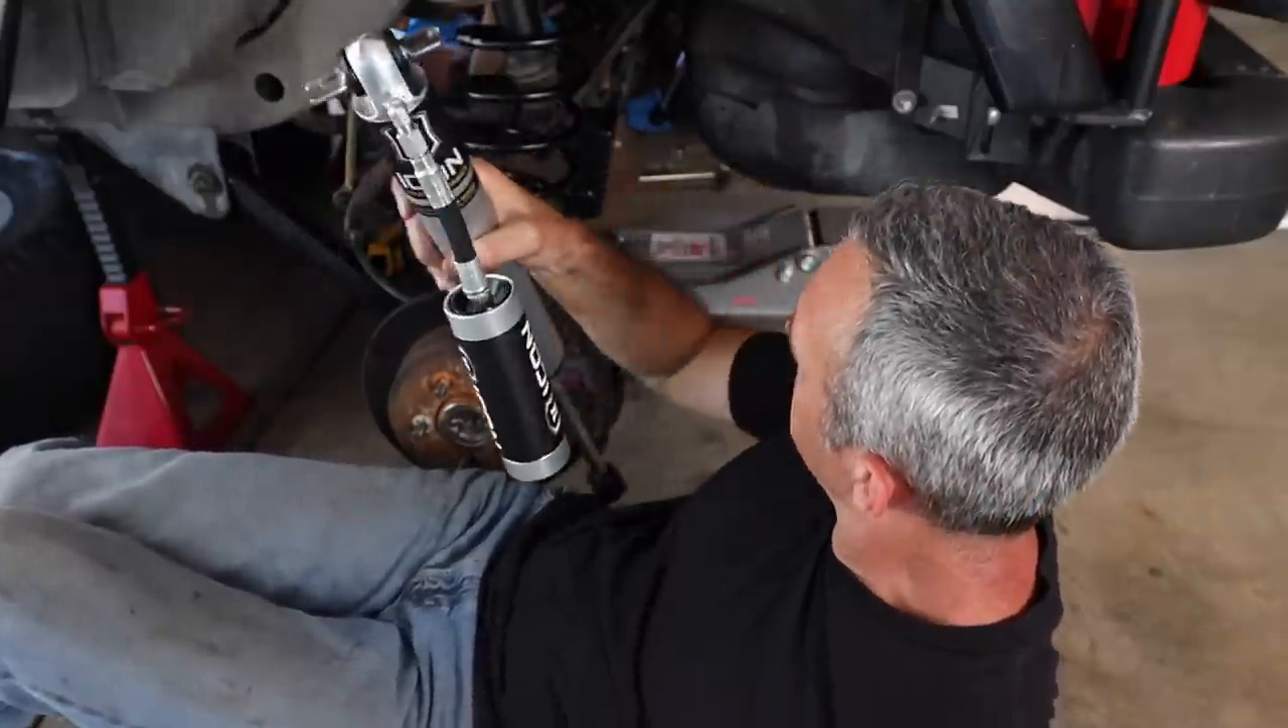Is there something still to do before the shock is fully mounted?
Yes.